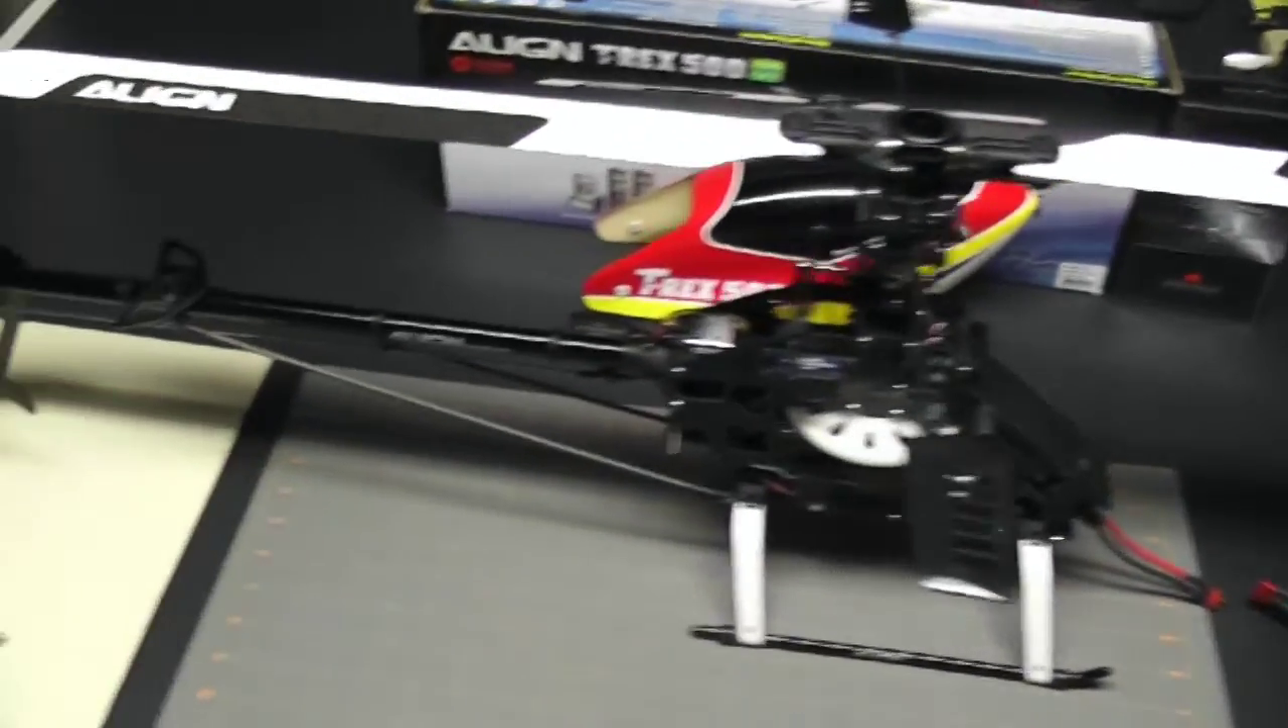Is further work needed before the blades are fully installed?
No.